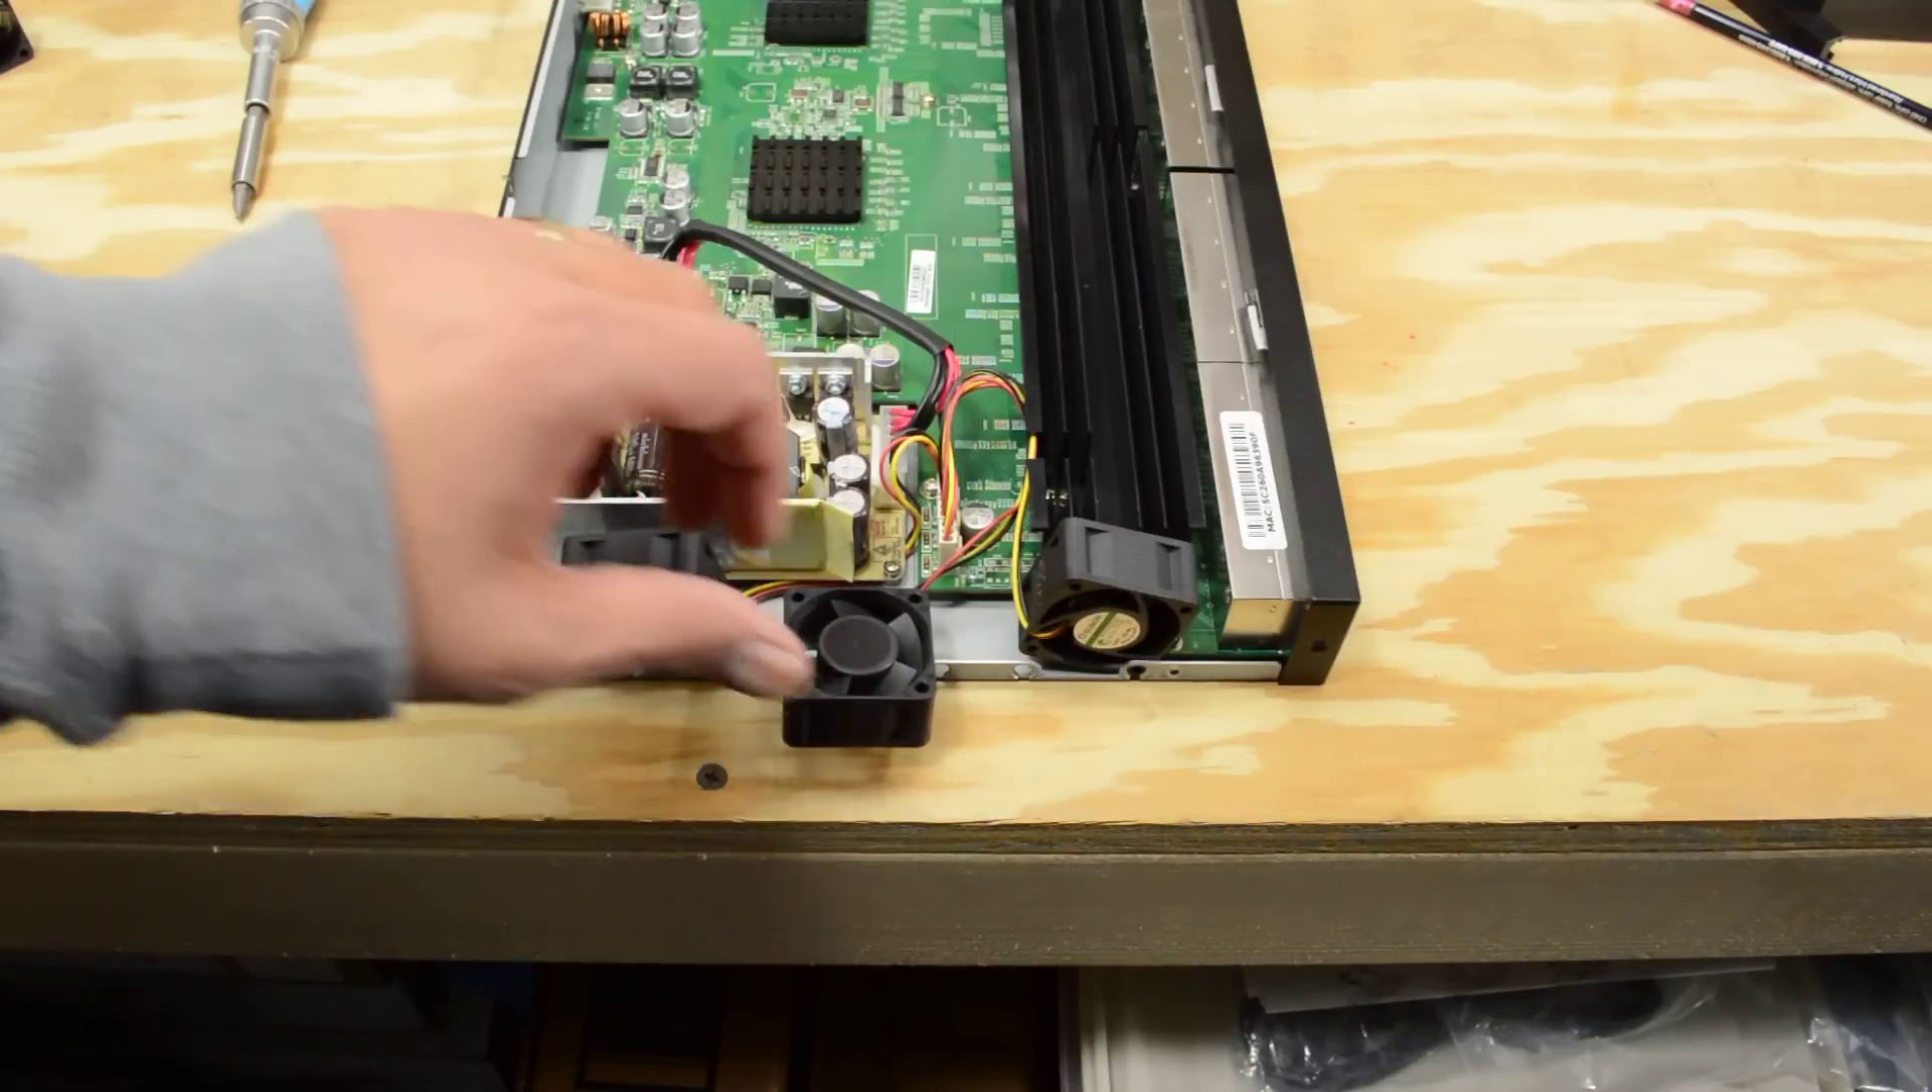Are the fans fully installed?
No.